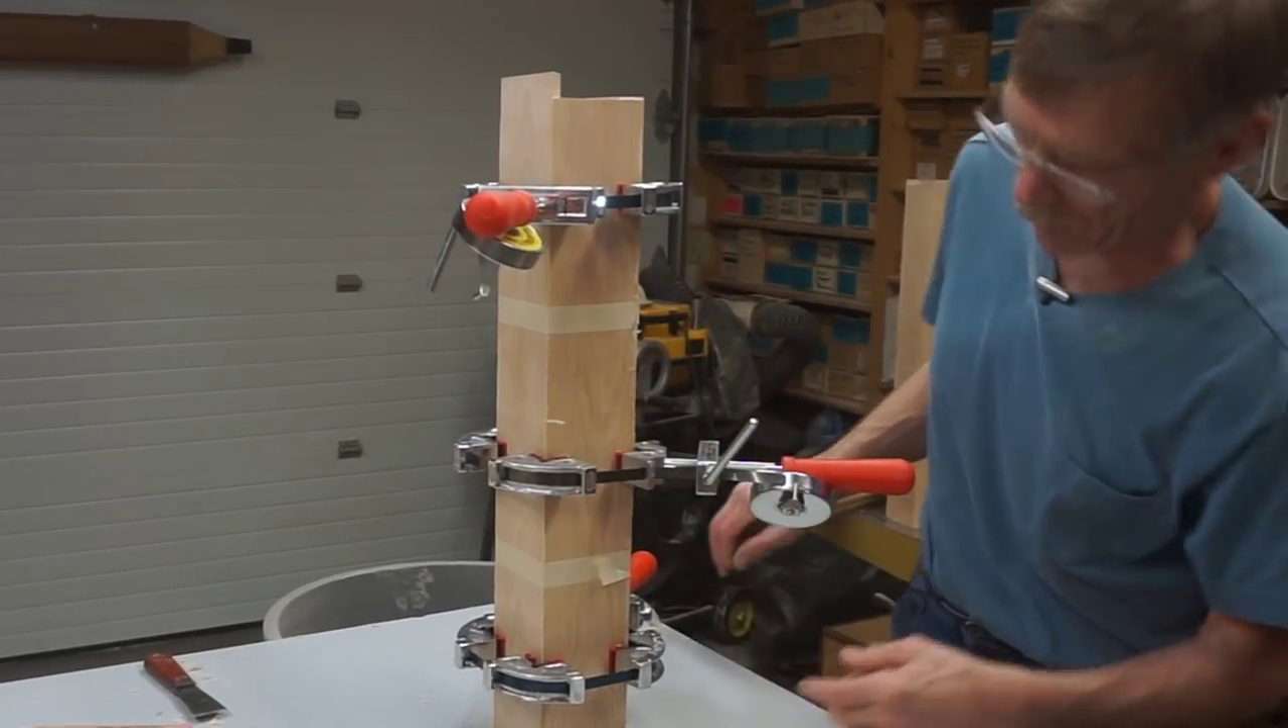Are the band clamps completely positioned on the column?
Yes.